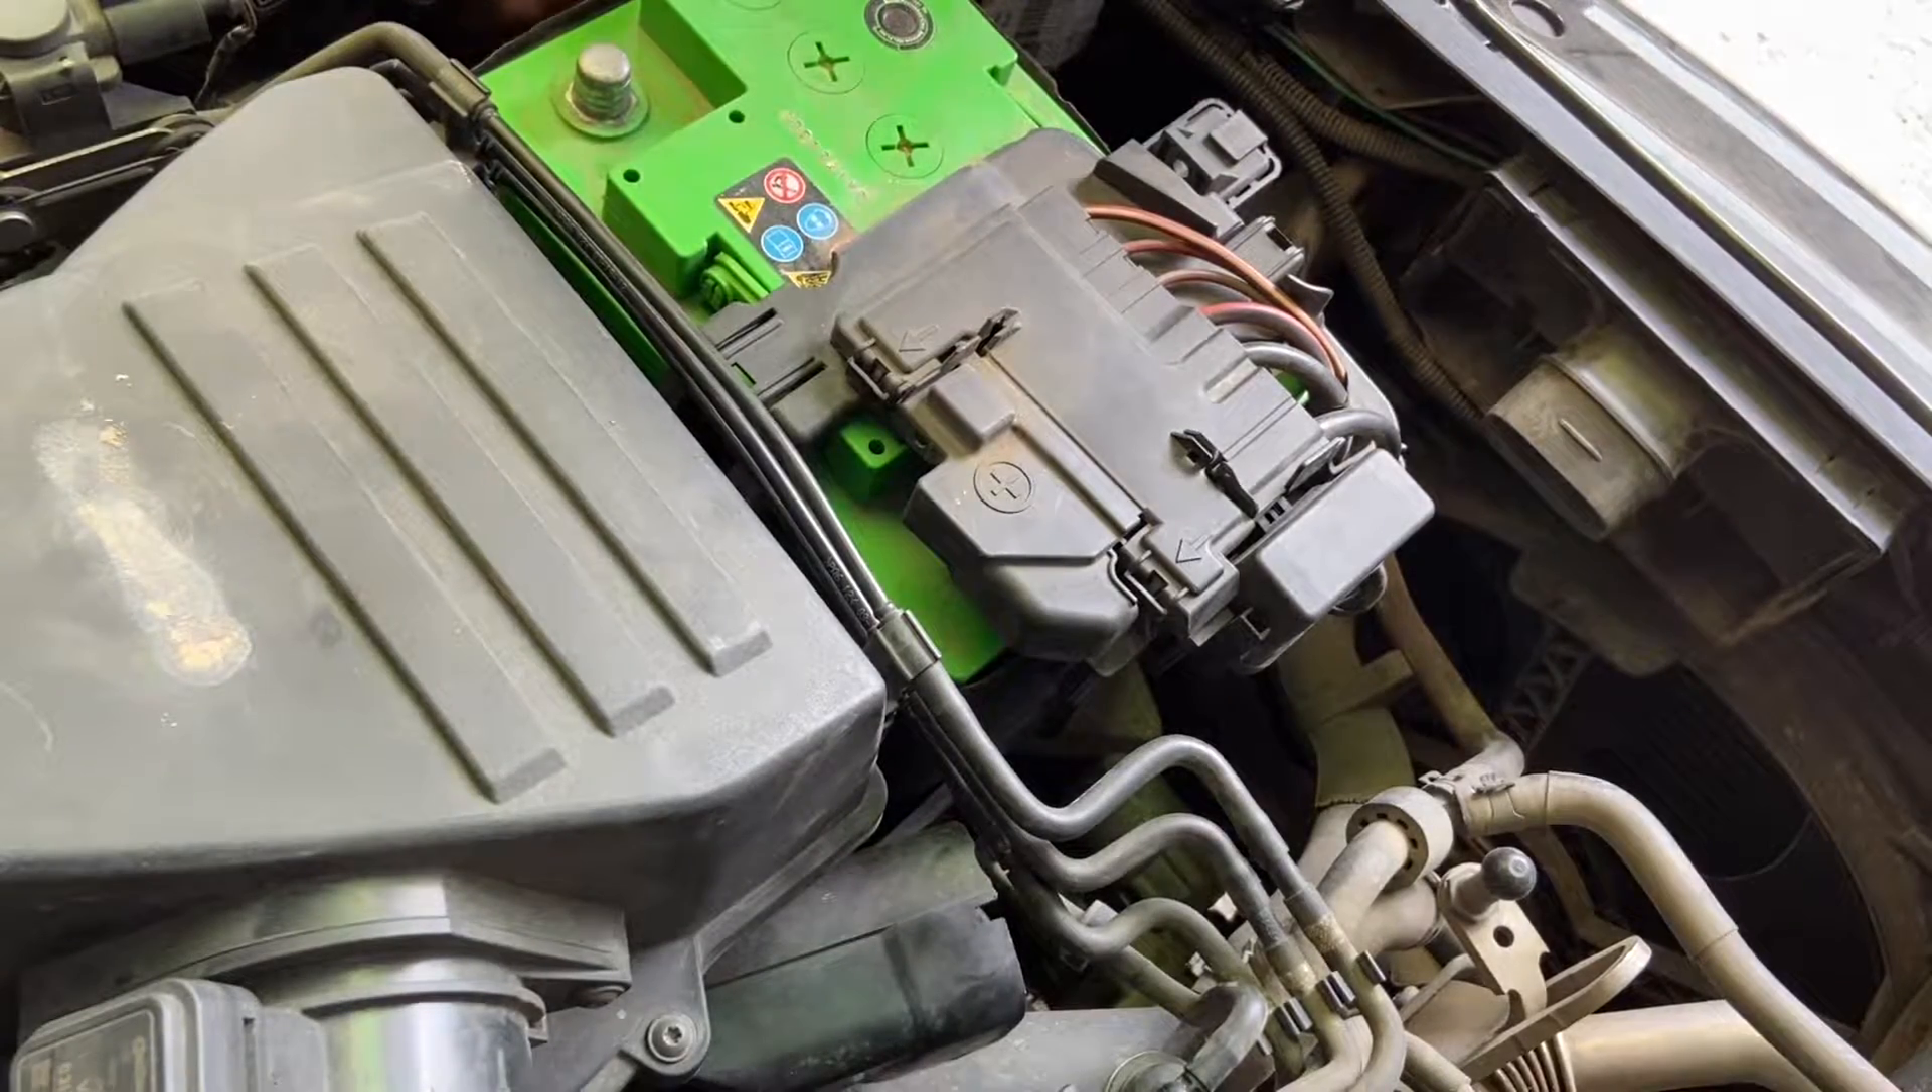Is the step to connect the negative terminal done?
No.